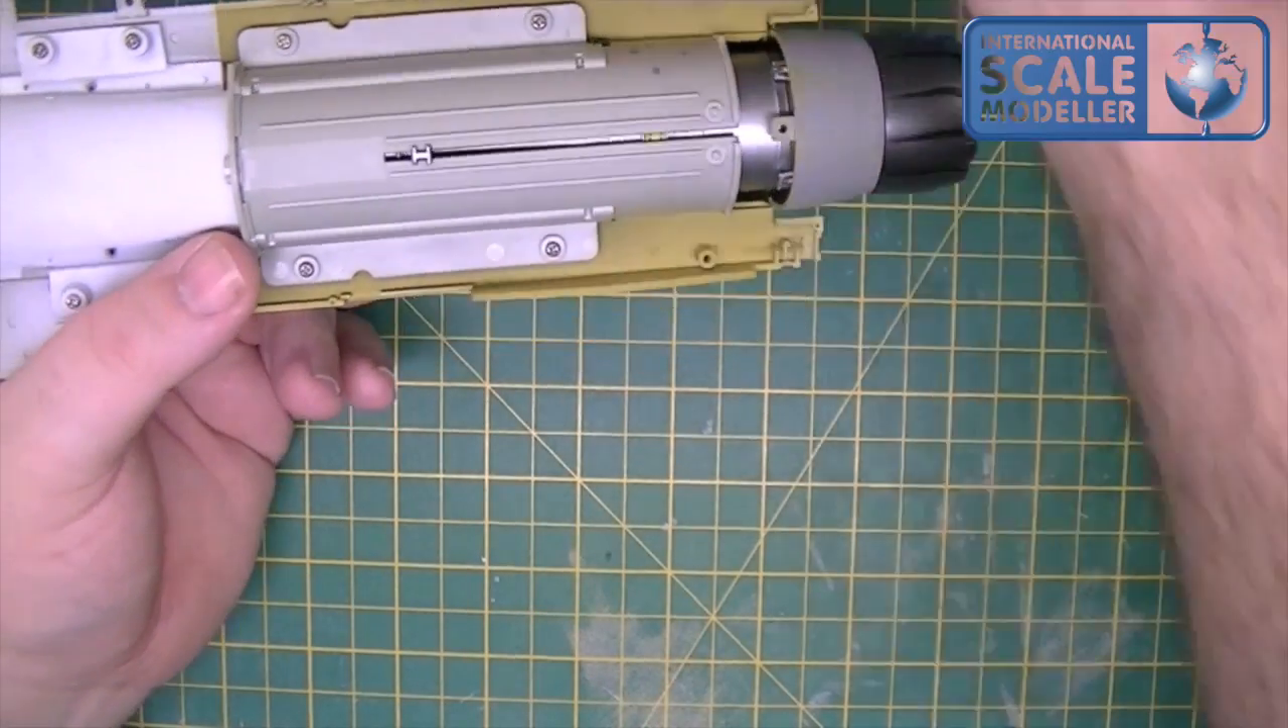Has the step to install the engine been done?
Yes.